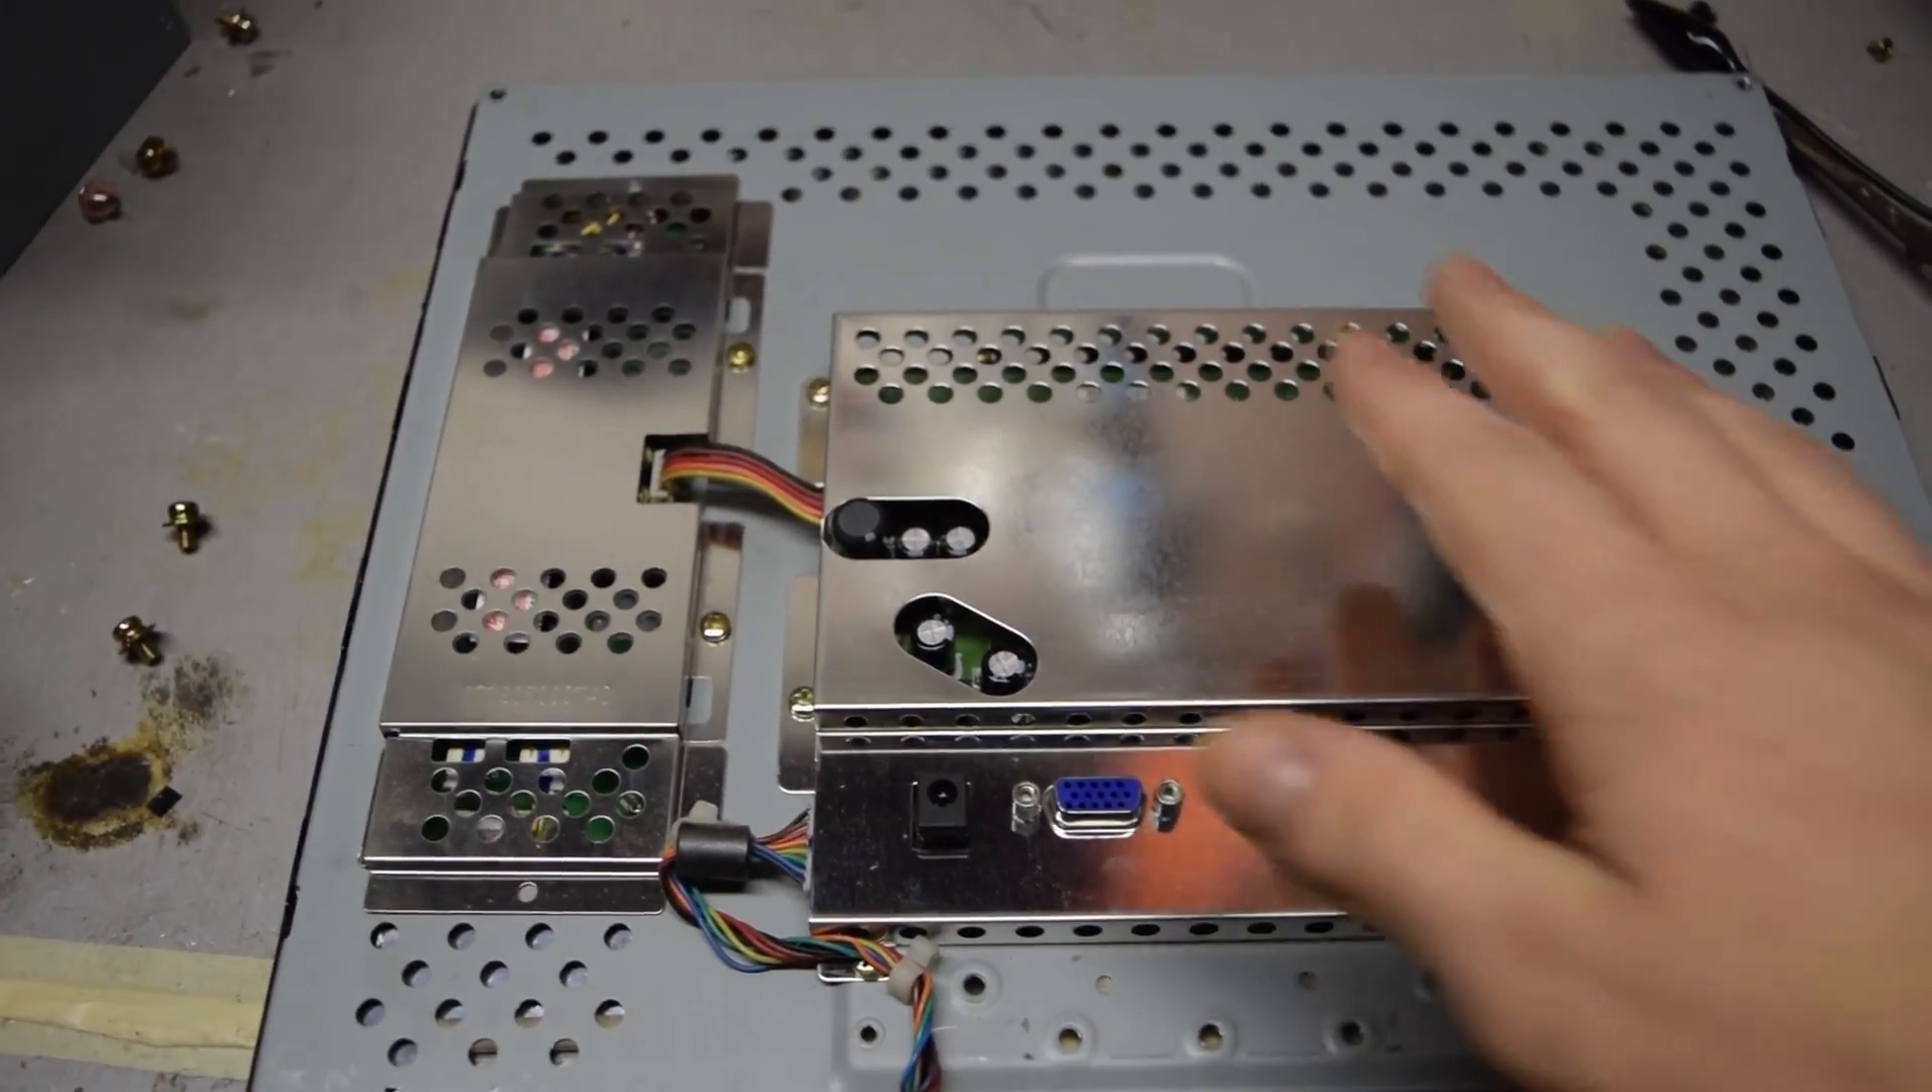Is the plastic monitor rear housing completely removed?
Yes.